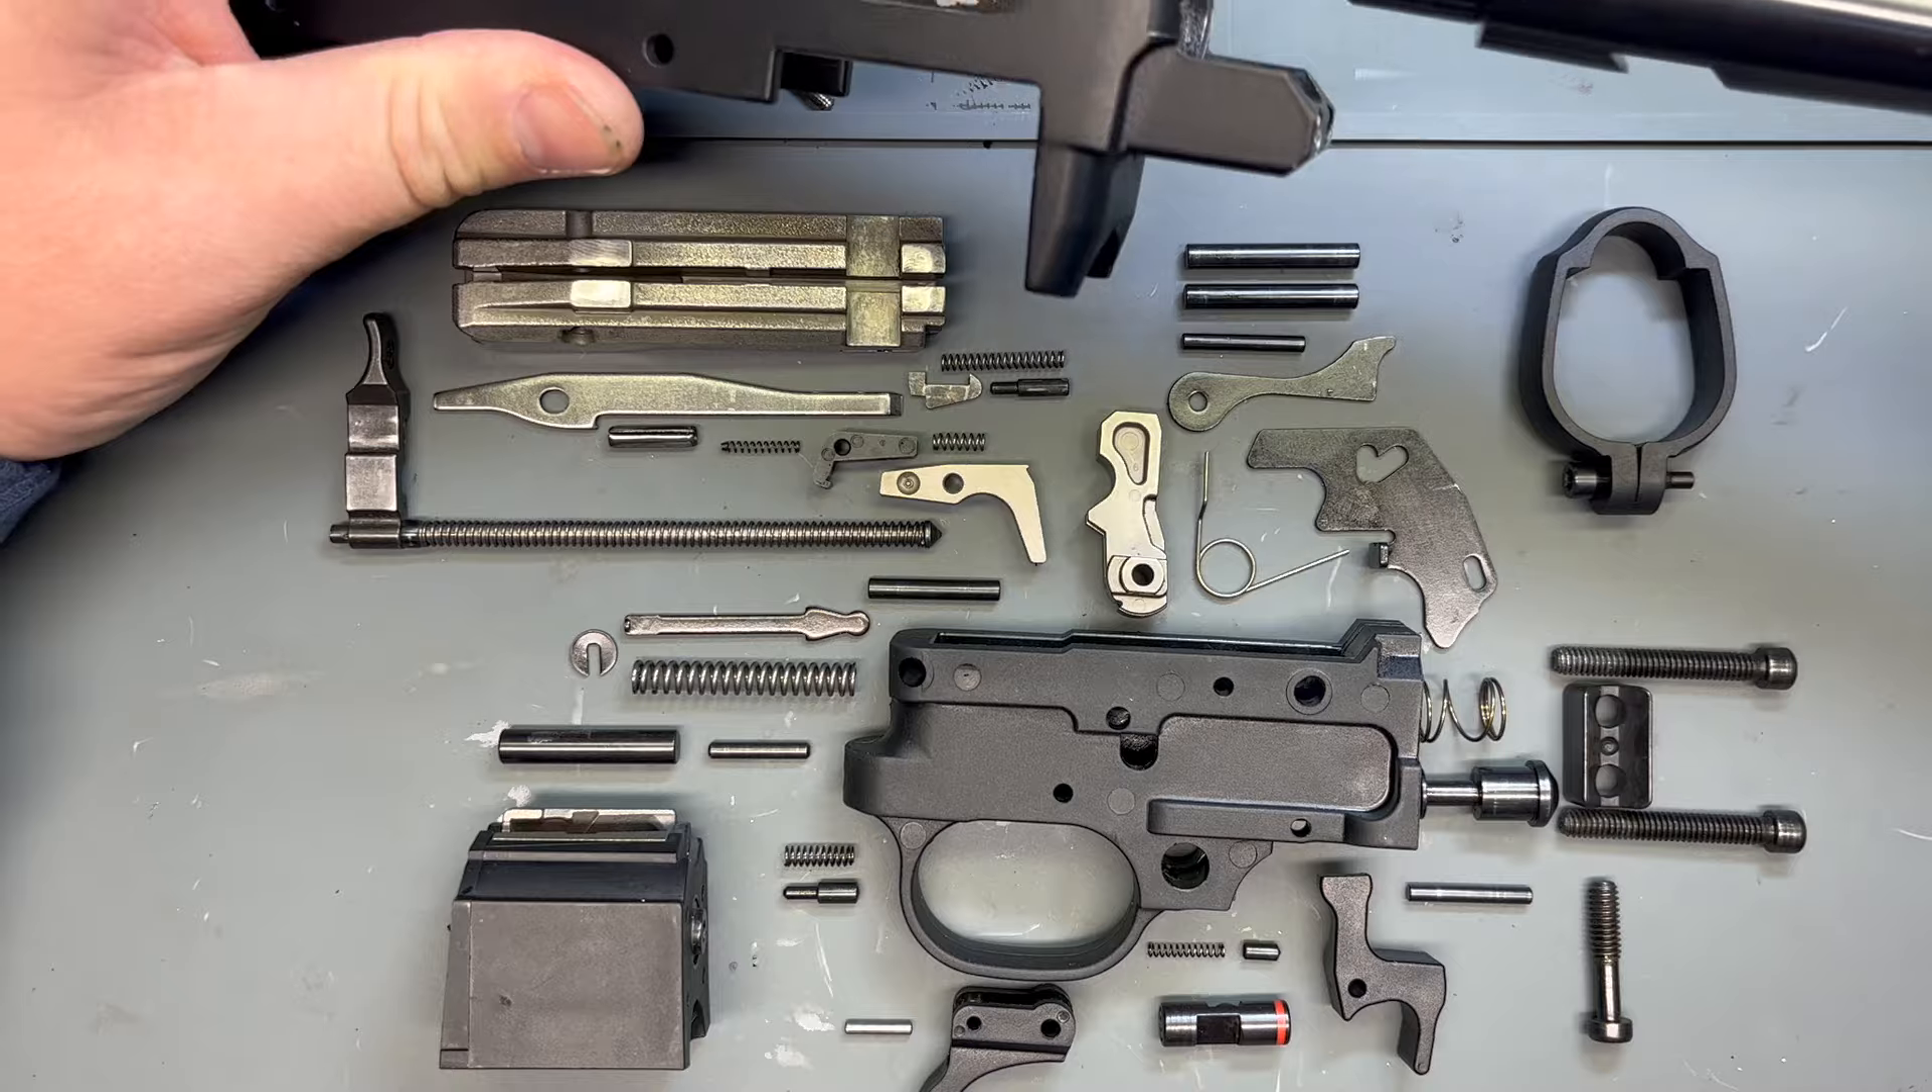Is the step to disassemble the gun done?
Yes.